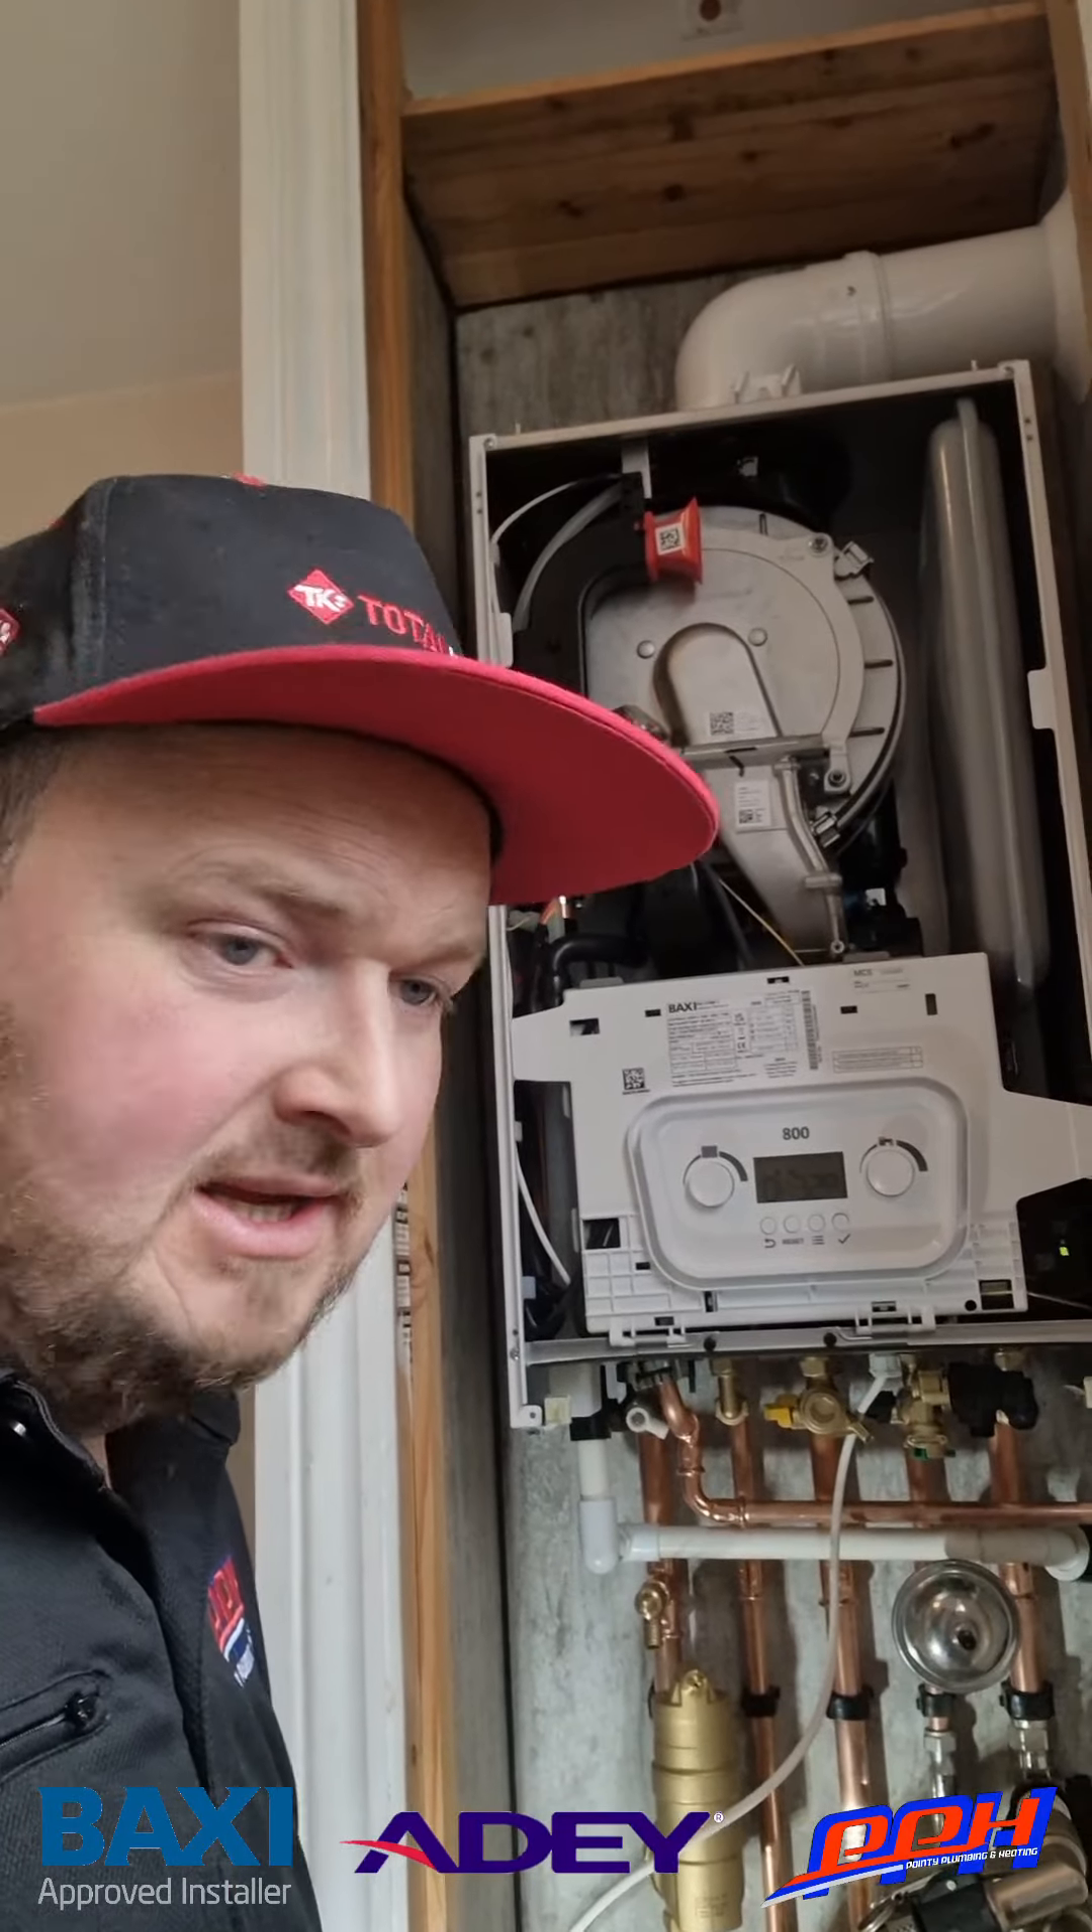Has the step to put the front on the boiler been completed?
No.